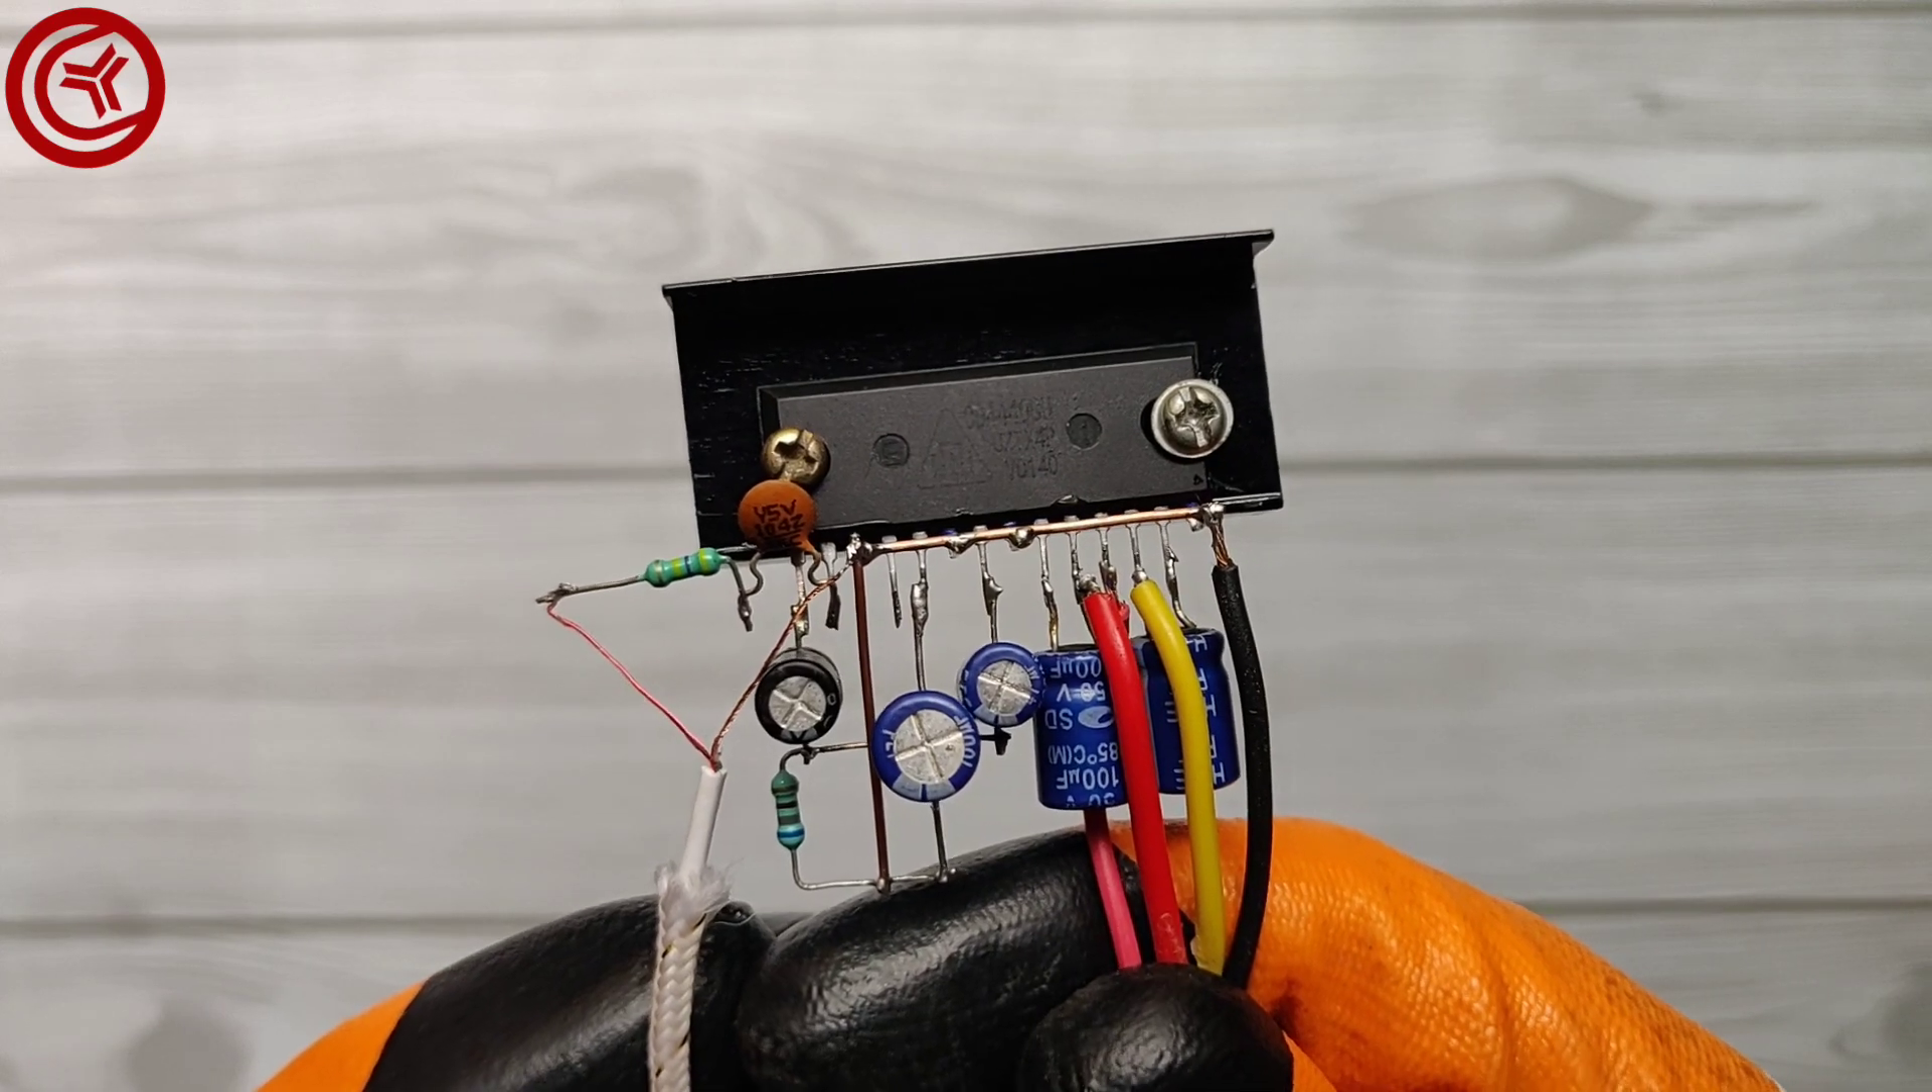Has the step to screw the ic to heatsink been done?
Yes.